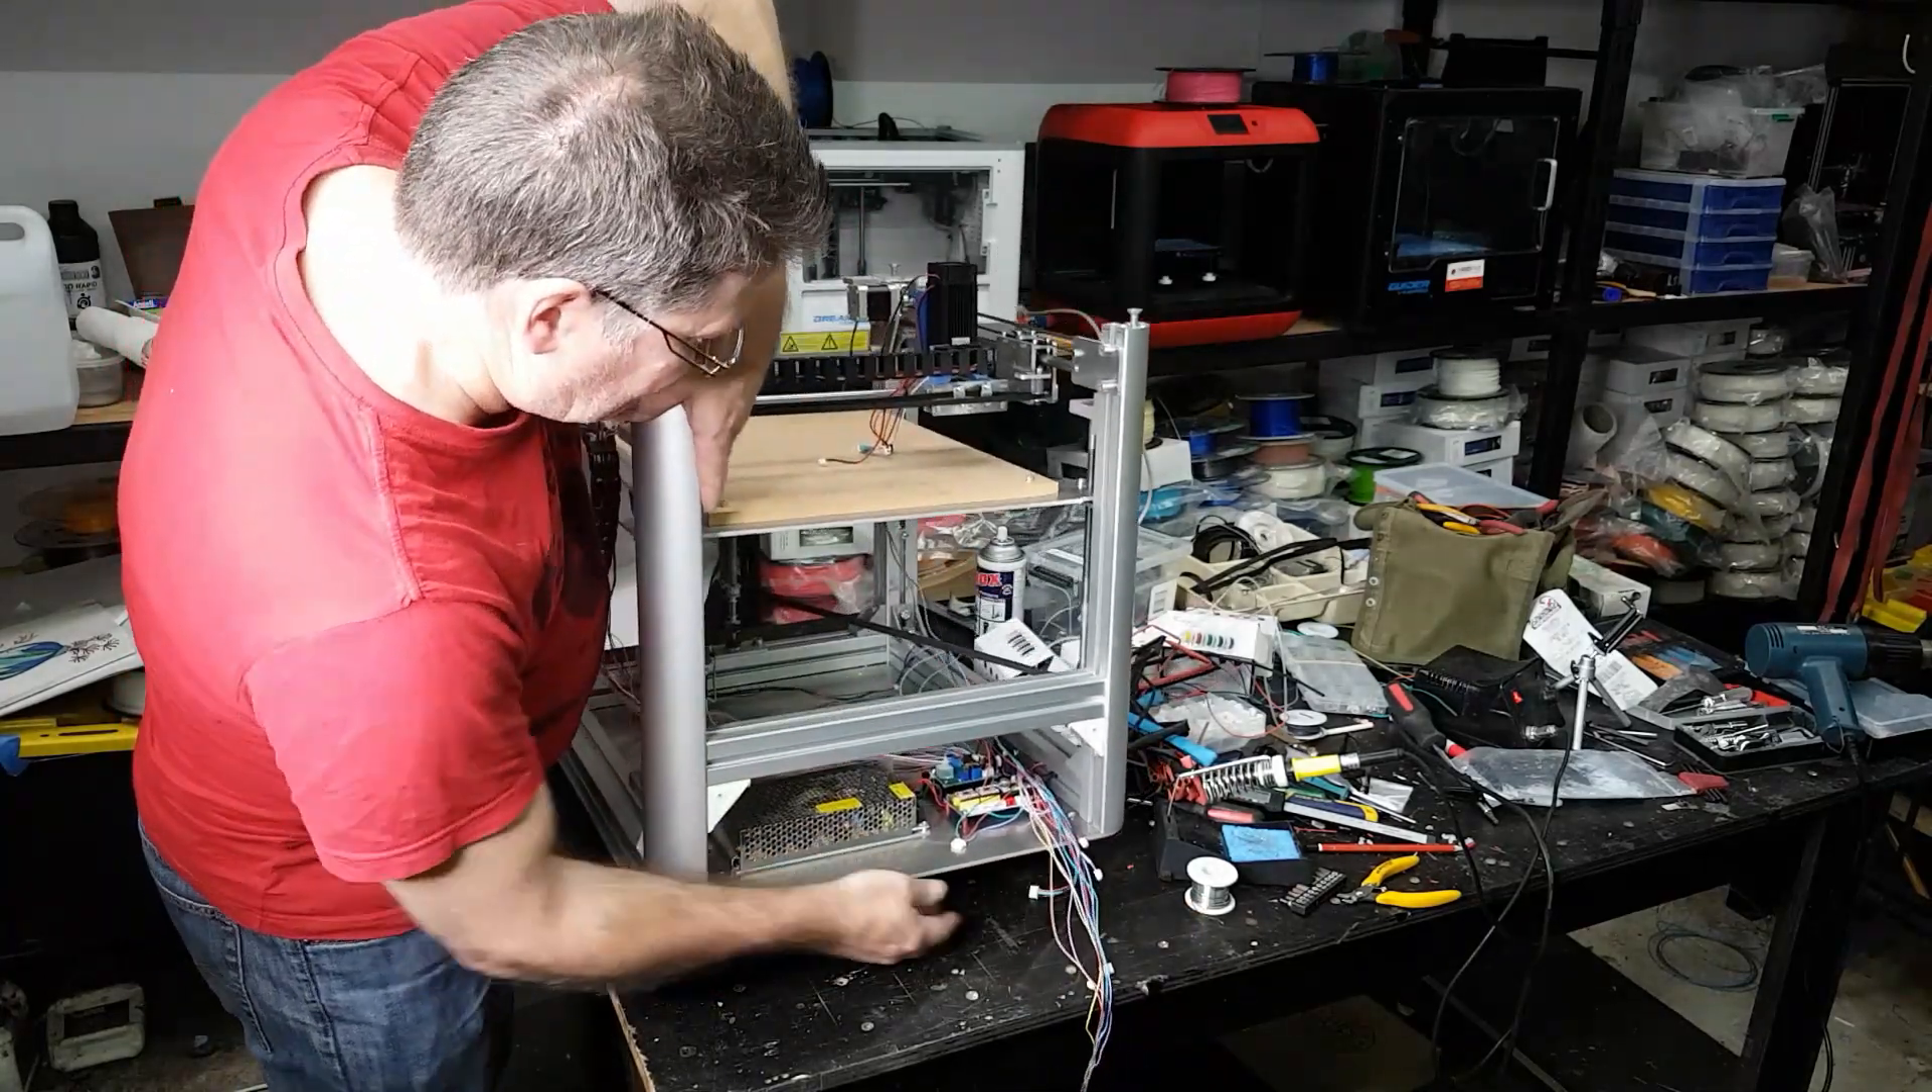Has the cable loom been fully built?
No.